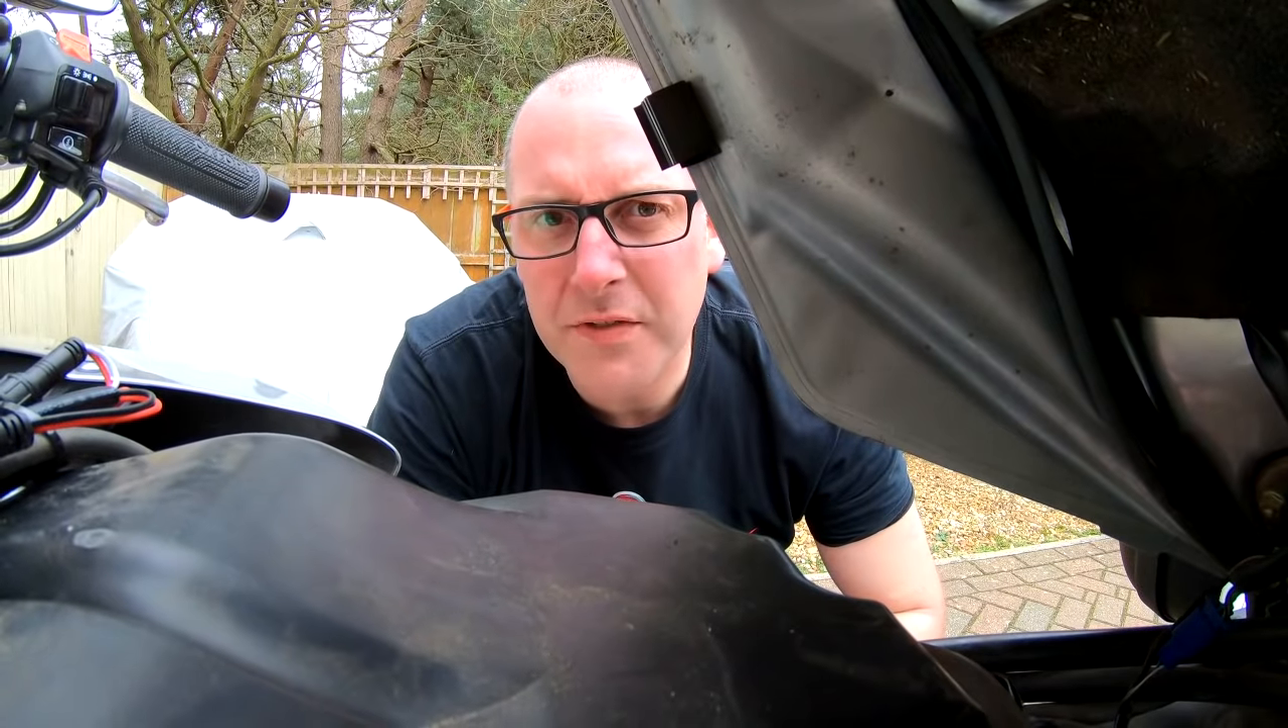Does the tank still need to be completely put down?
Yes.